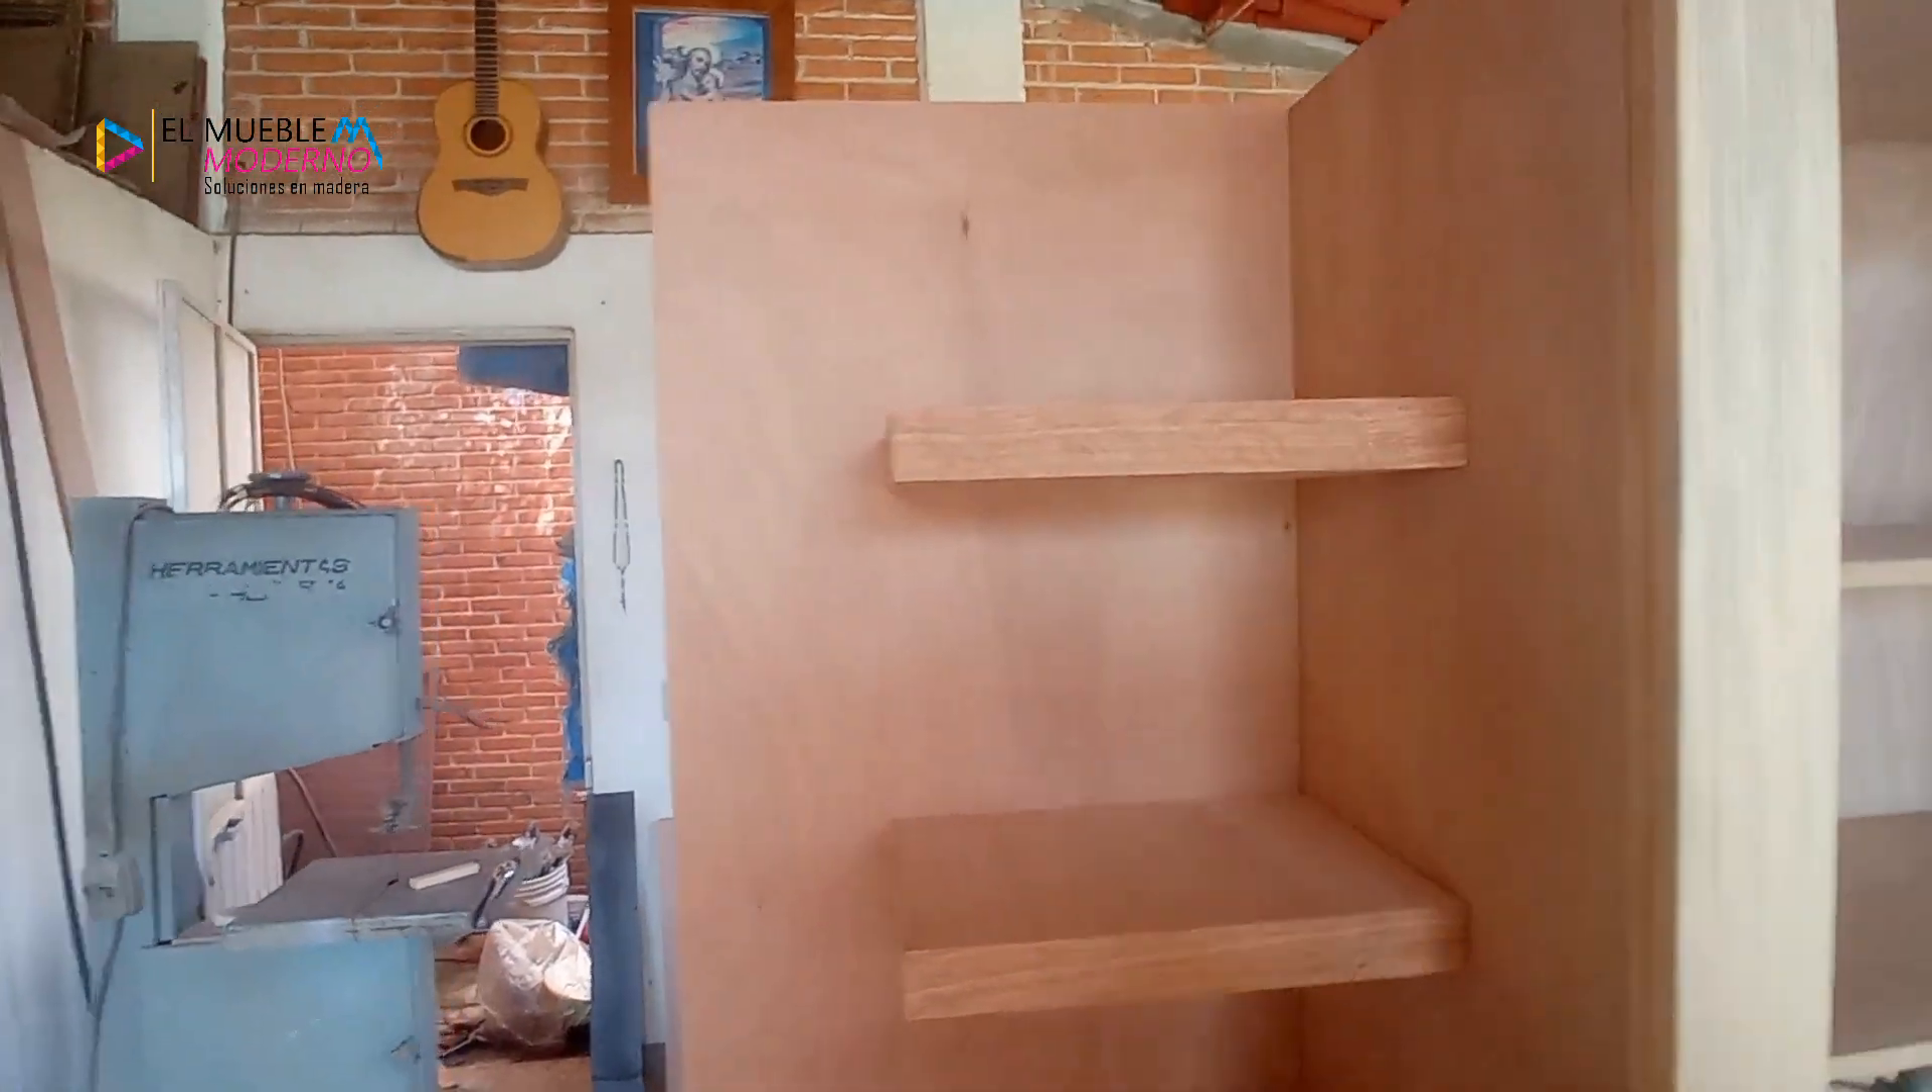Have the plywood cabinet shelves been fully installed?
Yes.